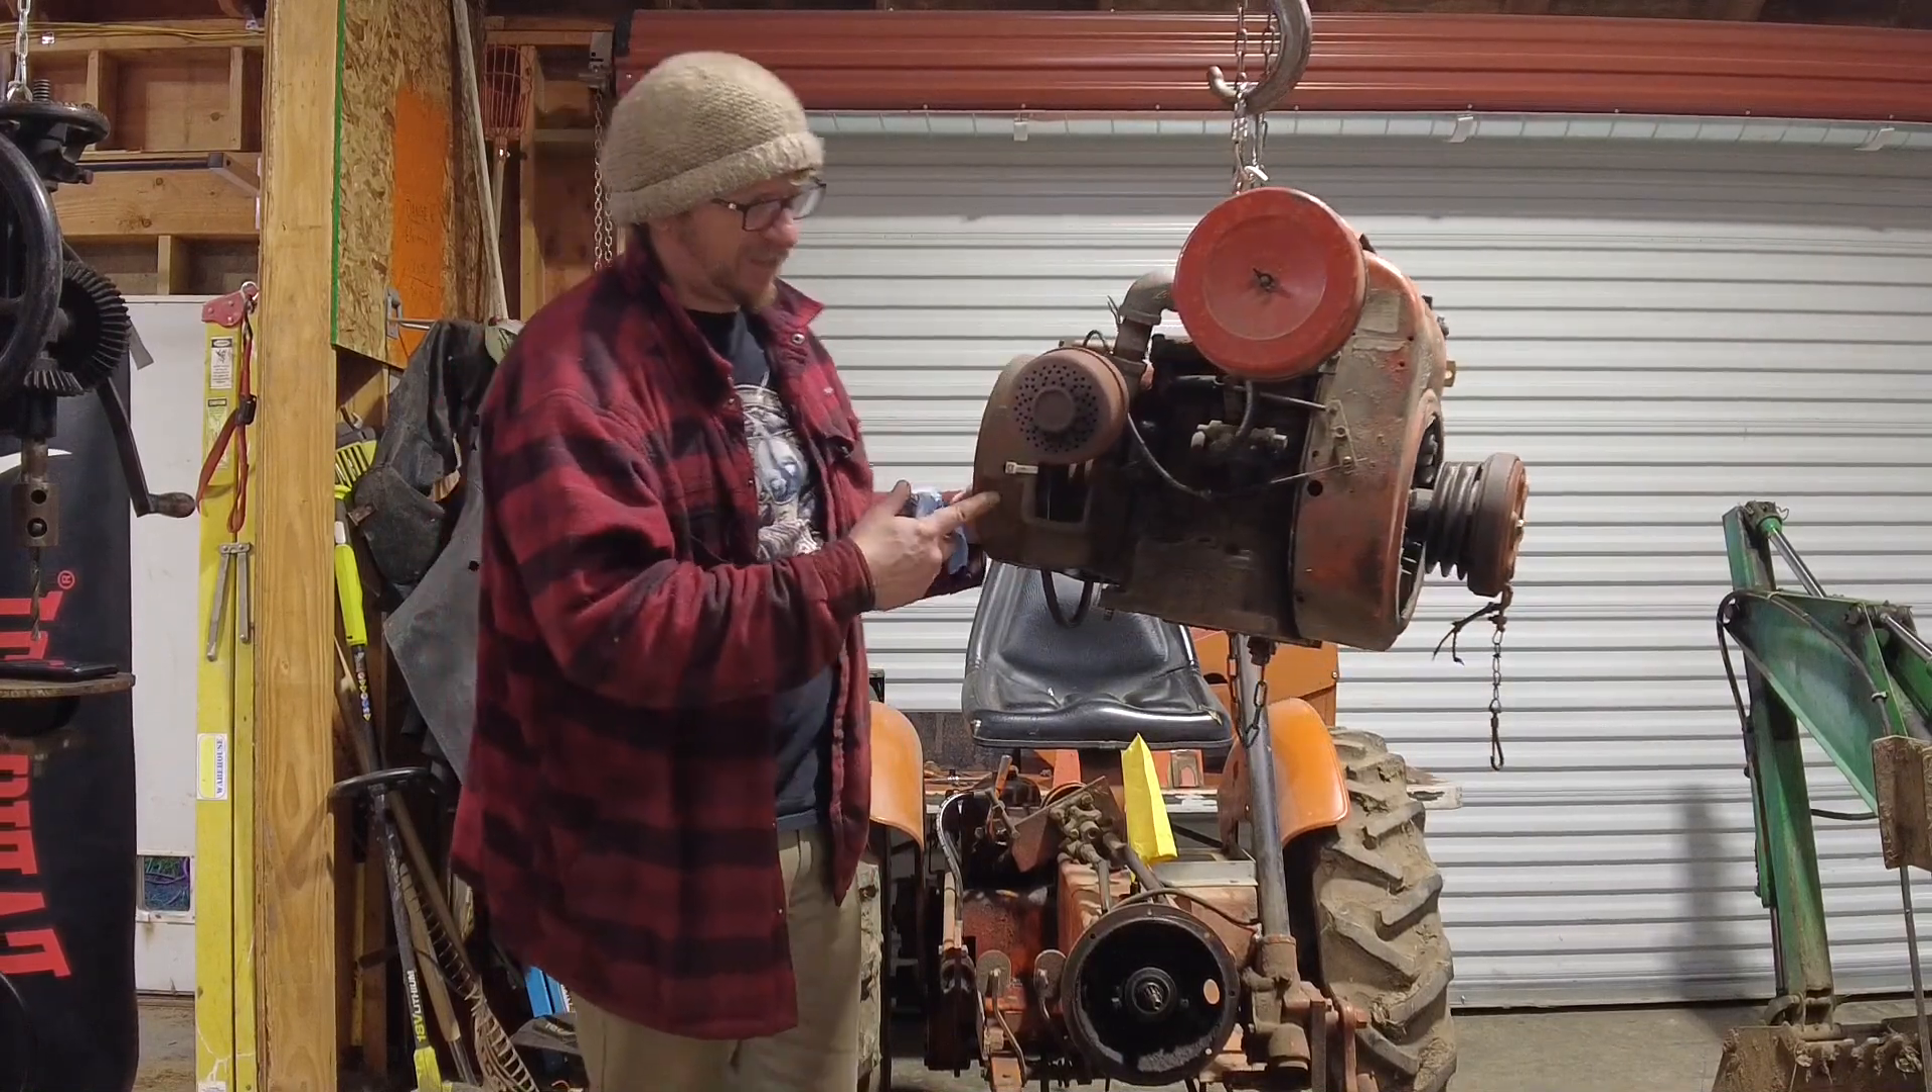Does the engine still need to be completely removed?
No.